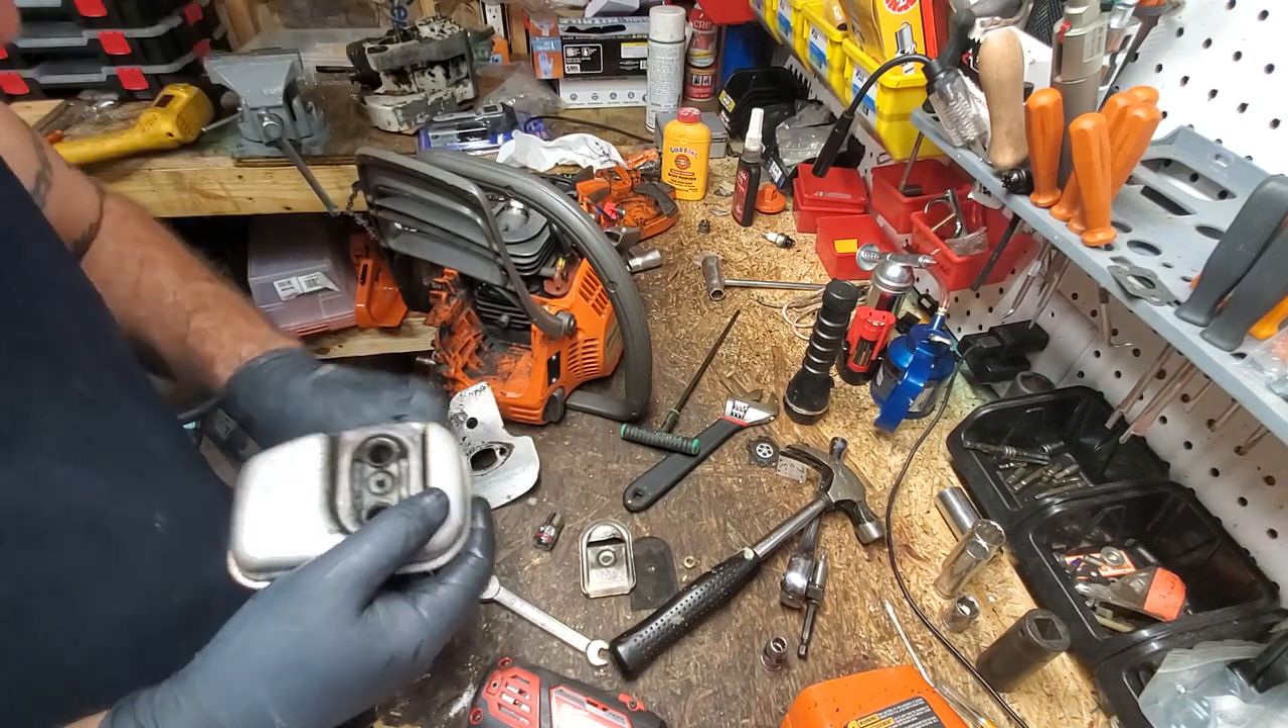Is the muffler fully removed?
Yes.